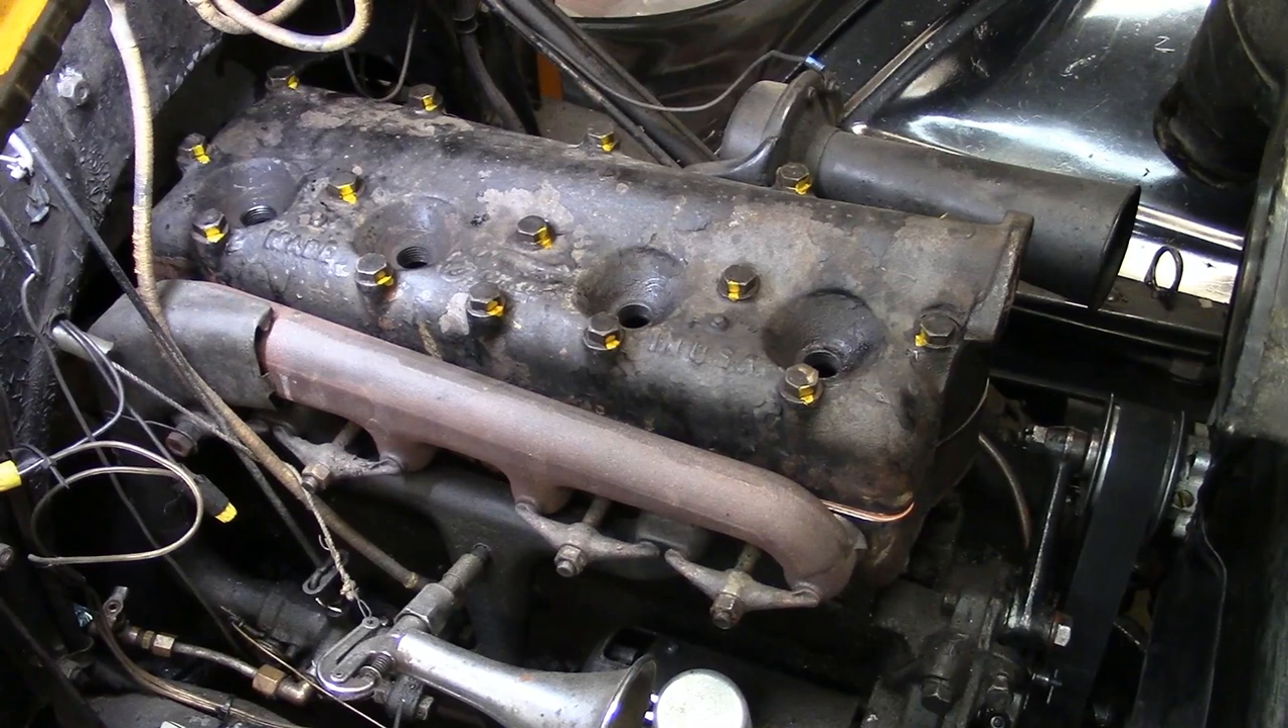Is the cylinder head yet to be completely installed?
No.